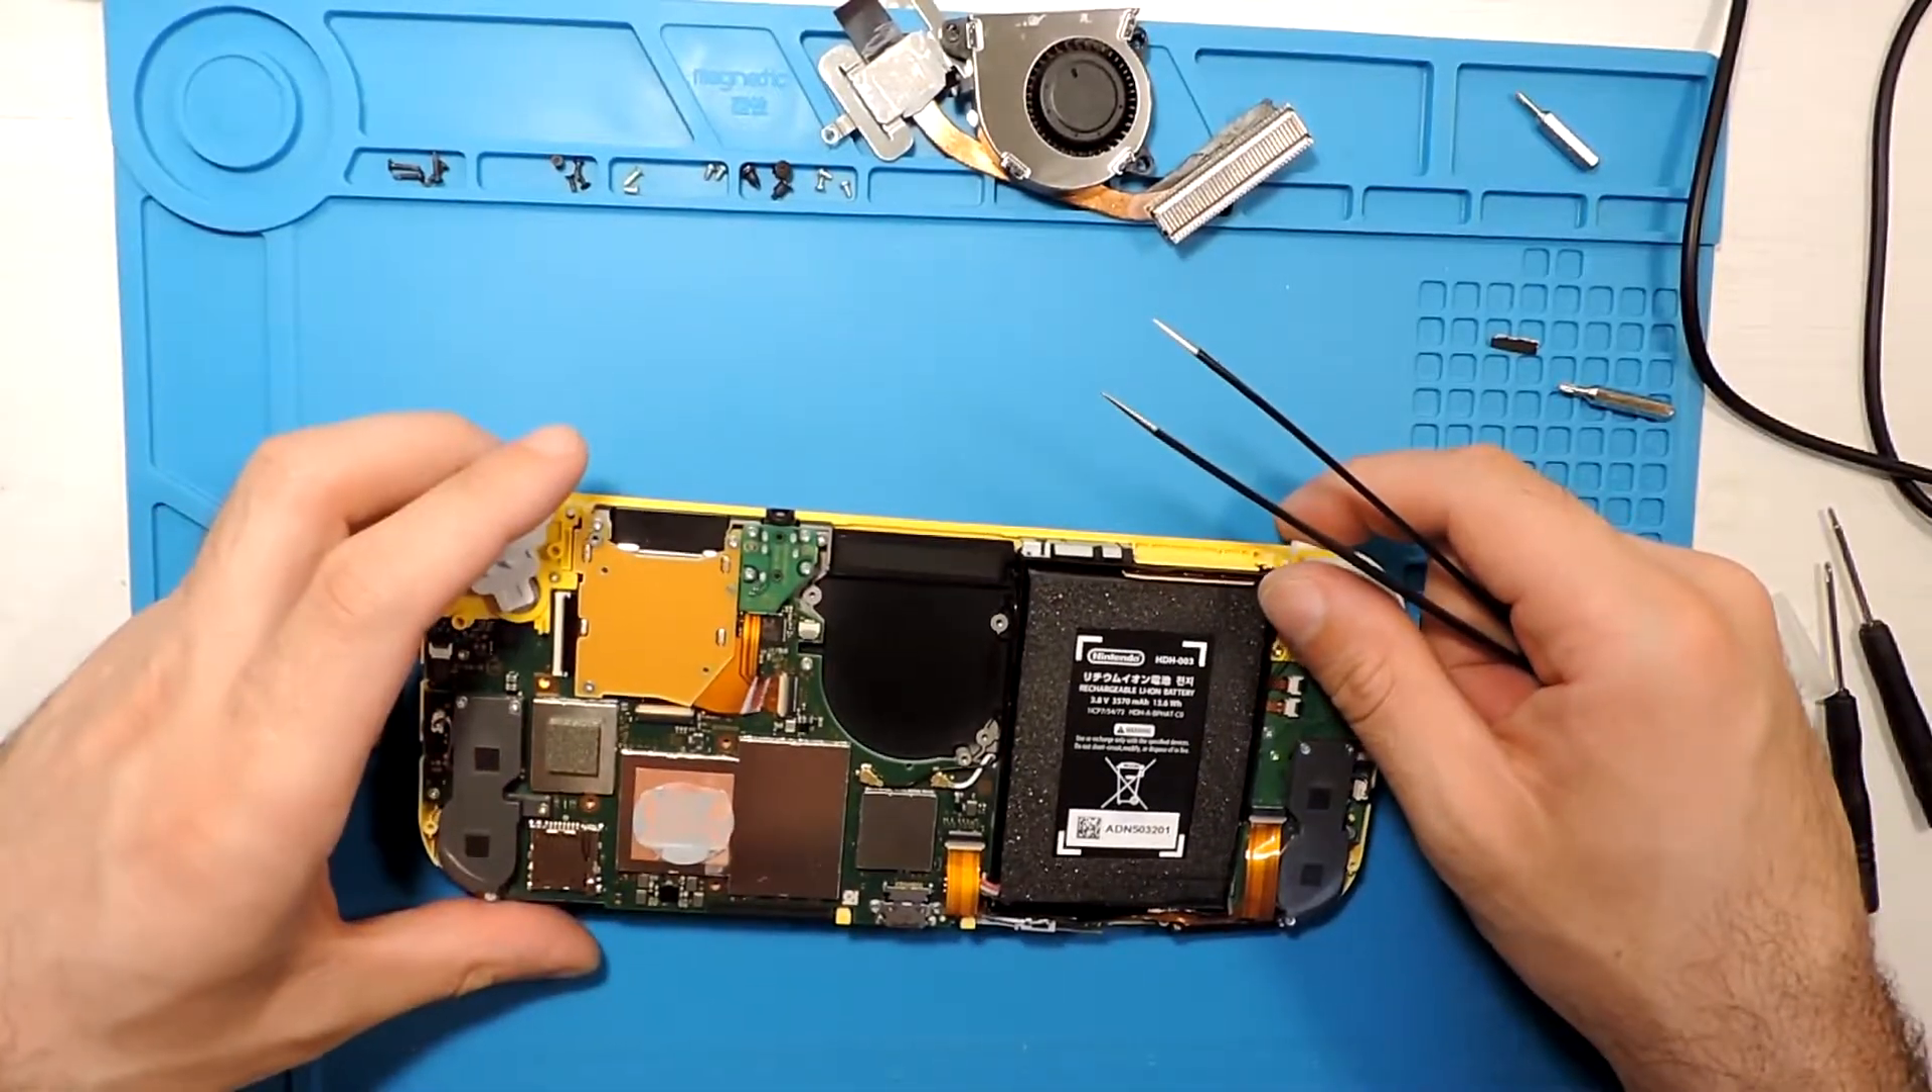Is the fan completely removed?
Yes.